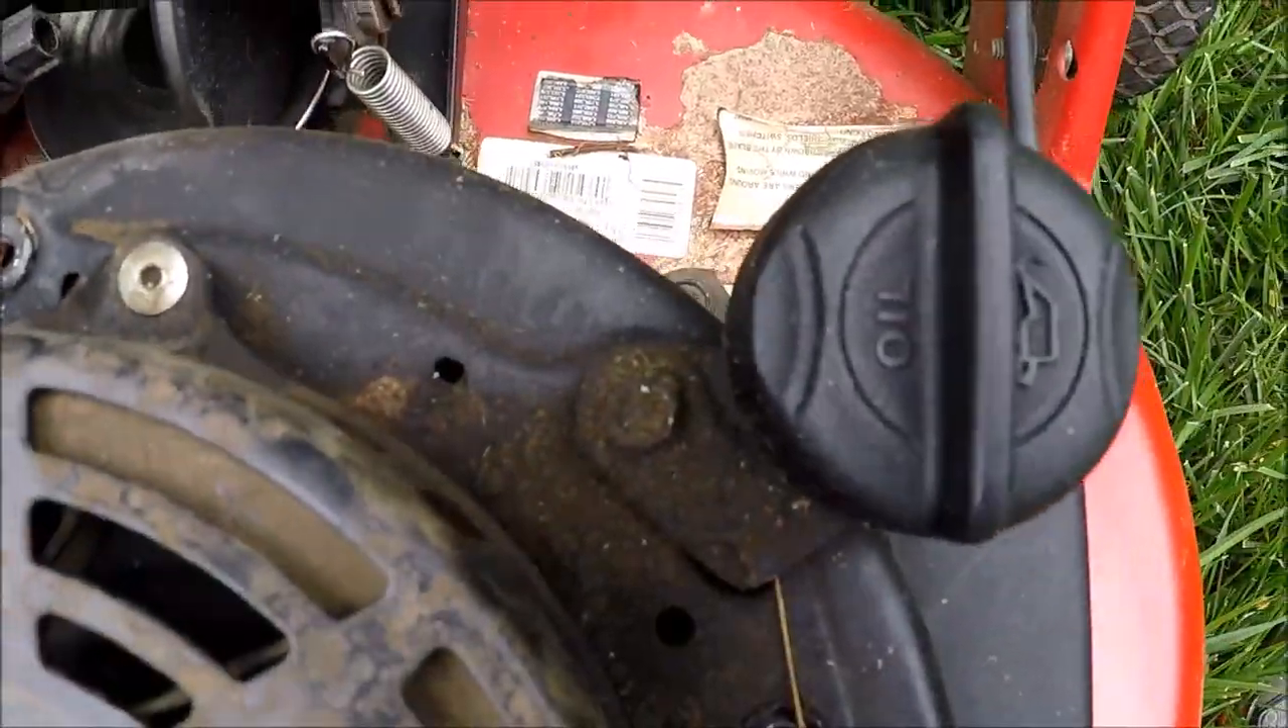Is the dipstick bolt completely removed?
No.